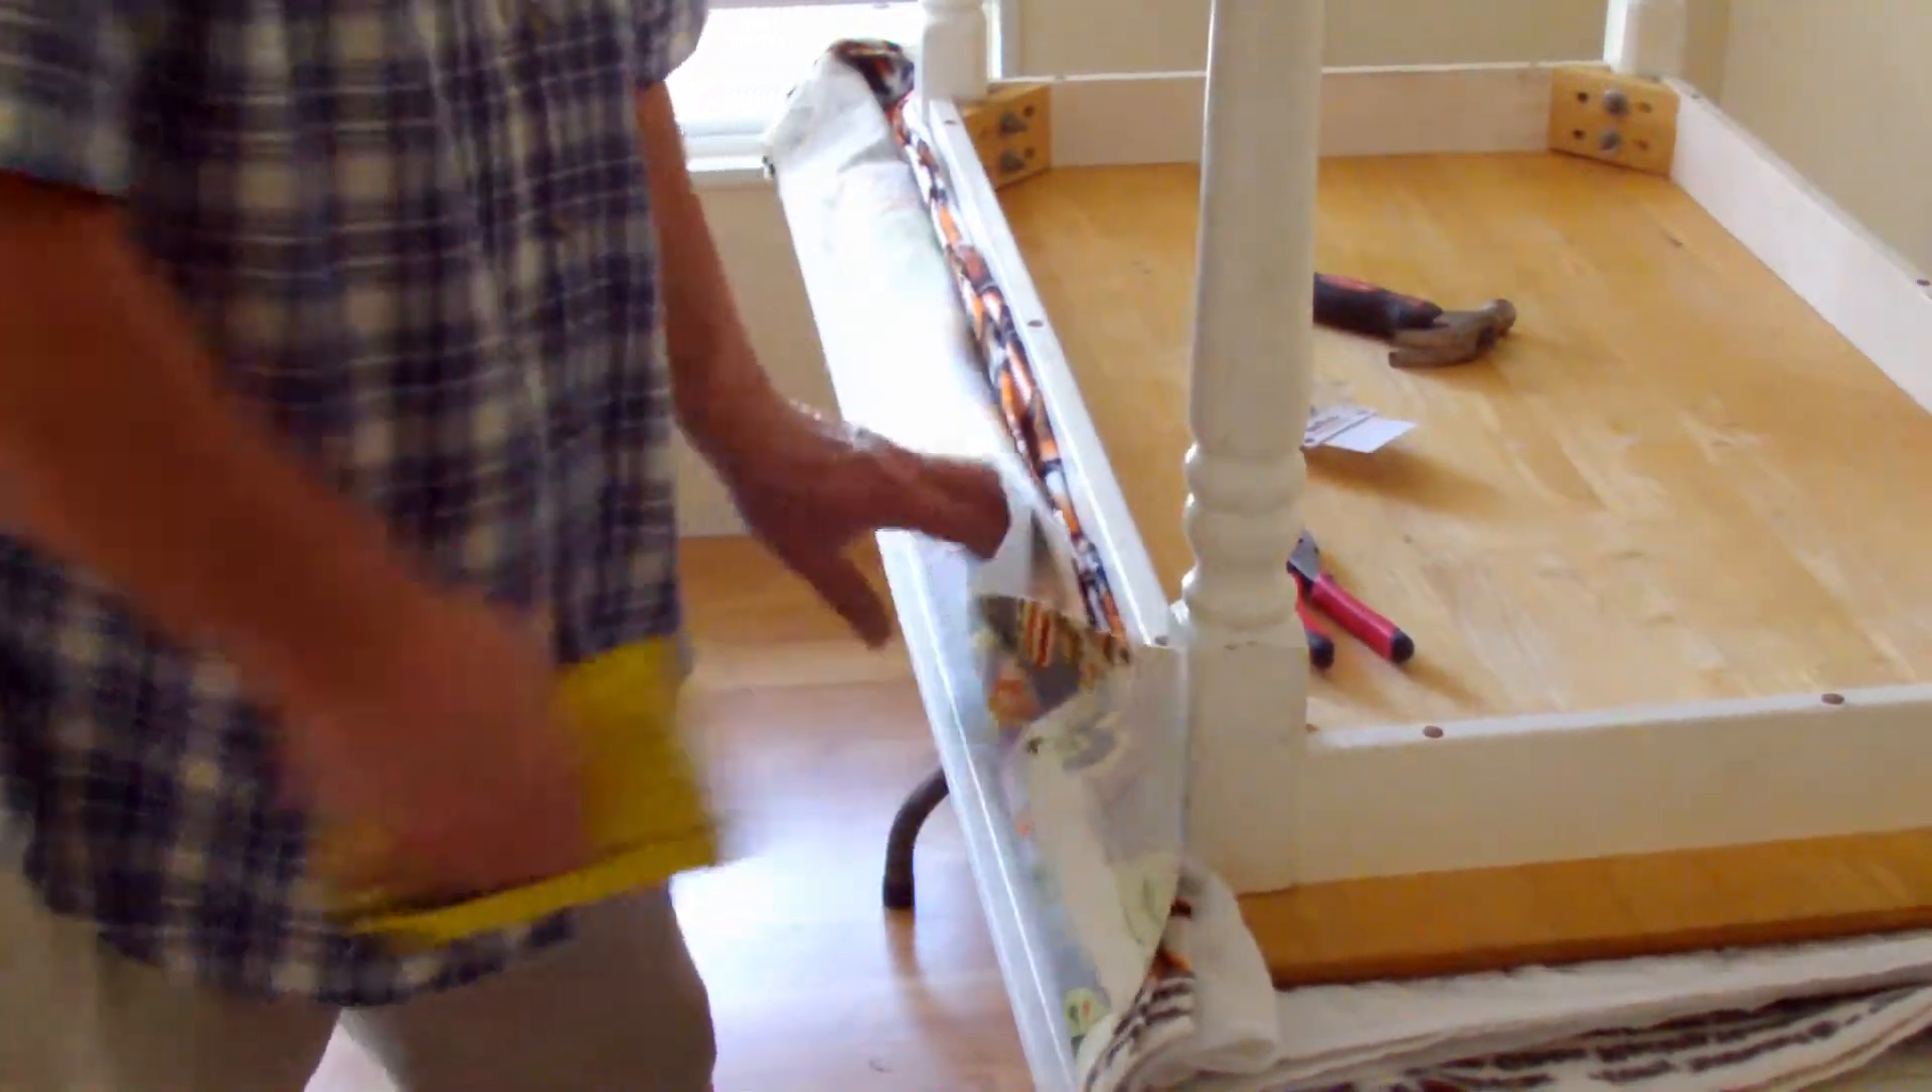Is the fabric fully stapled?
No.